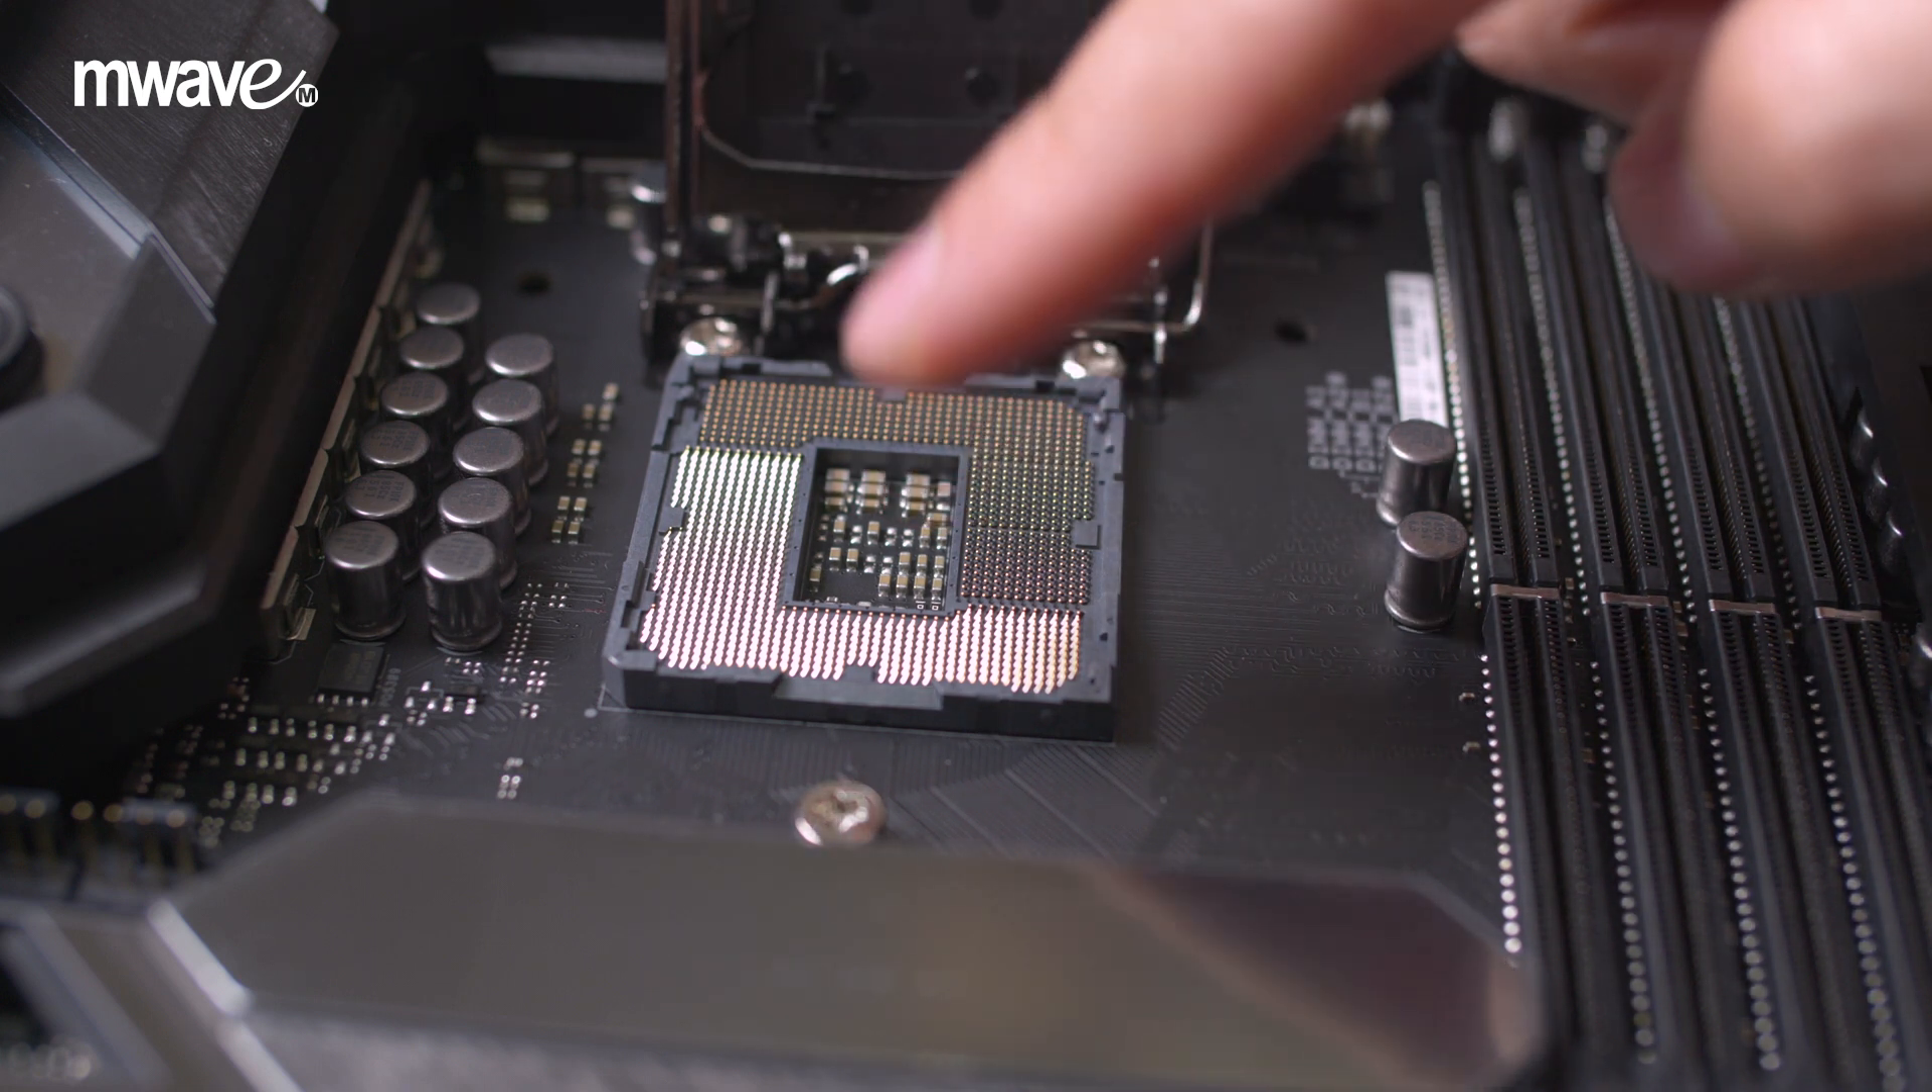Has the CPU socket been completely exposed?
Yes.